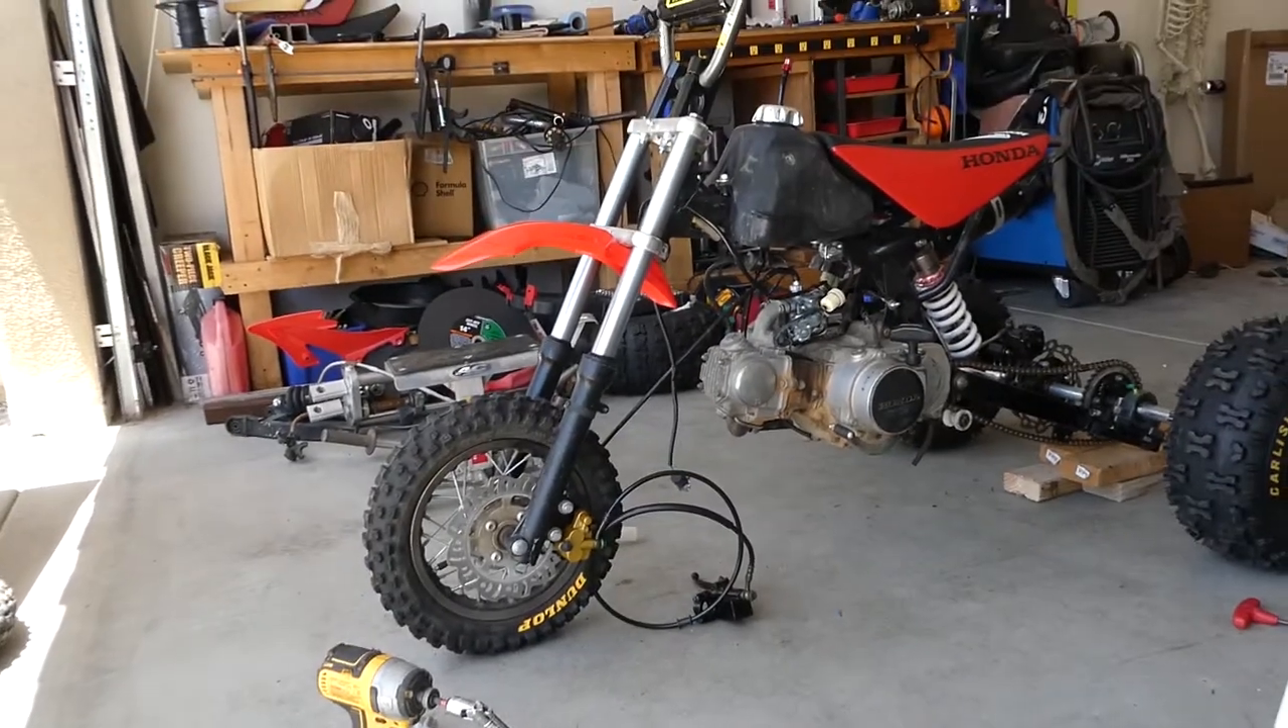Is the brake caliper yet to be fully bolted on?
No.